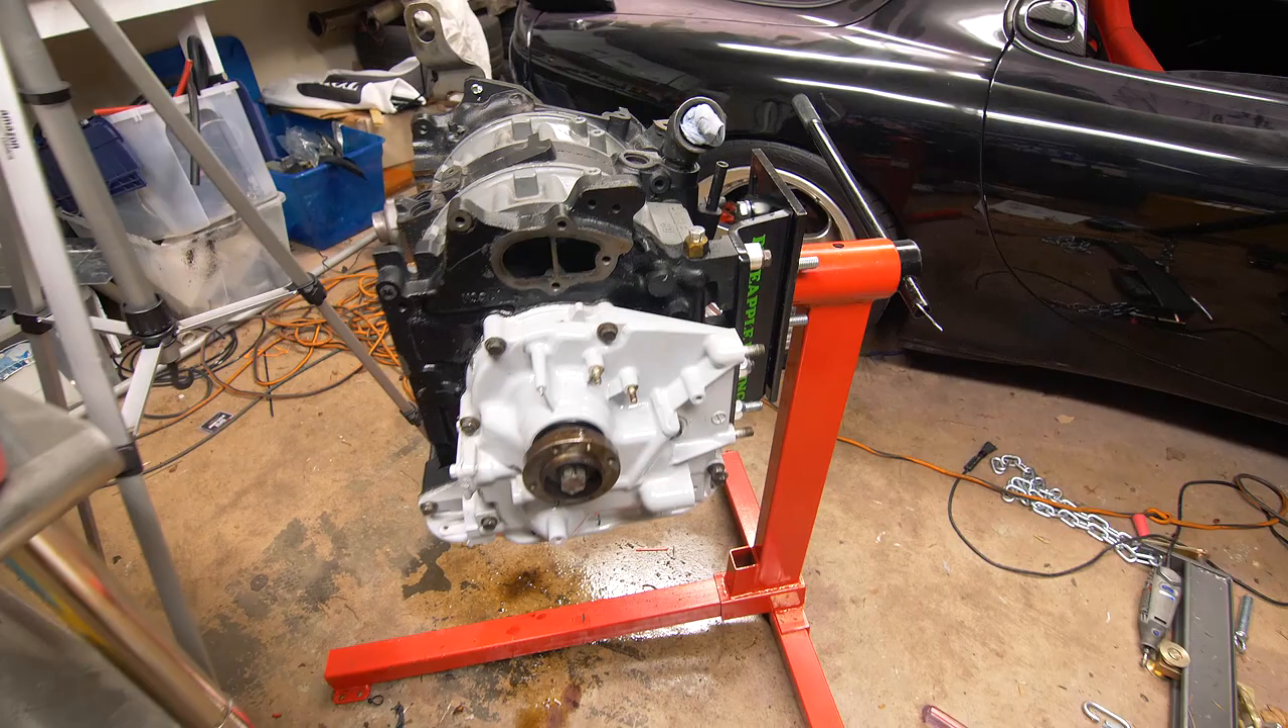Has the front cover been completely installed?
Yes.